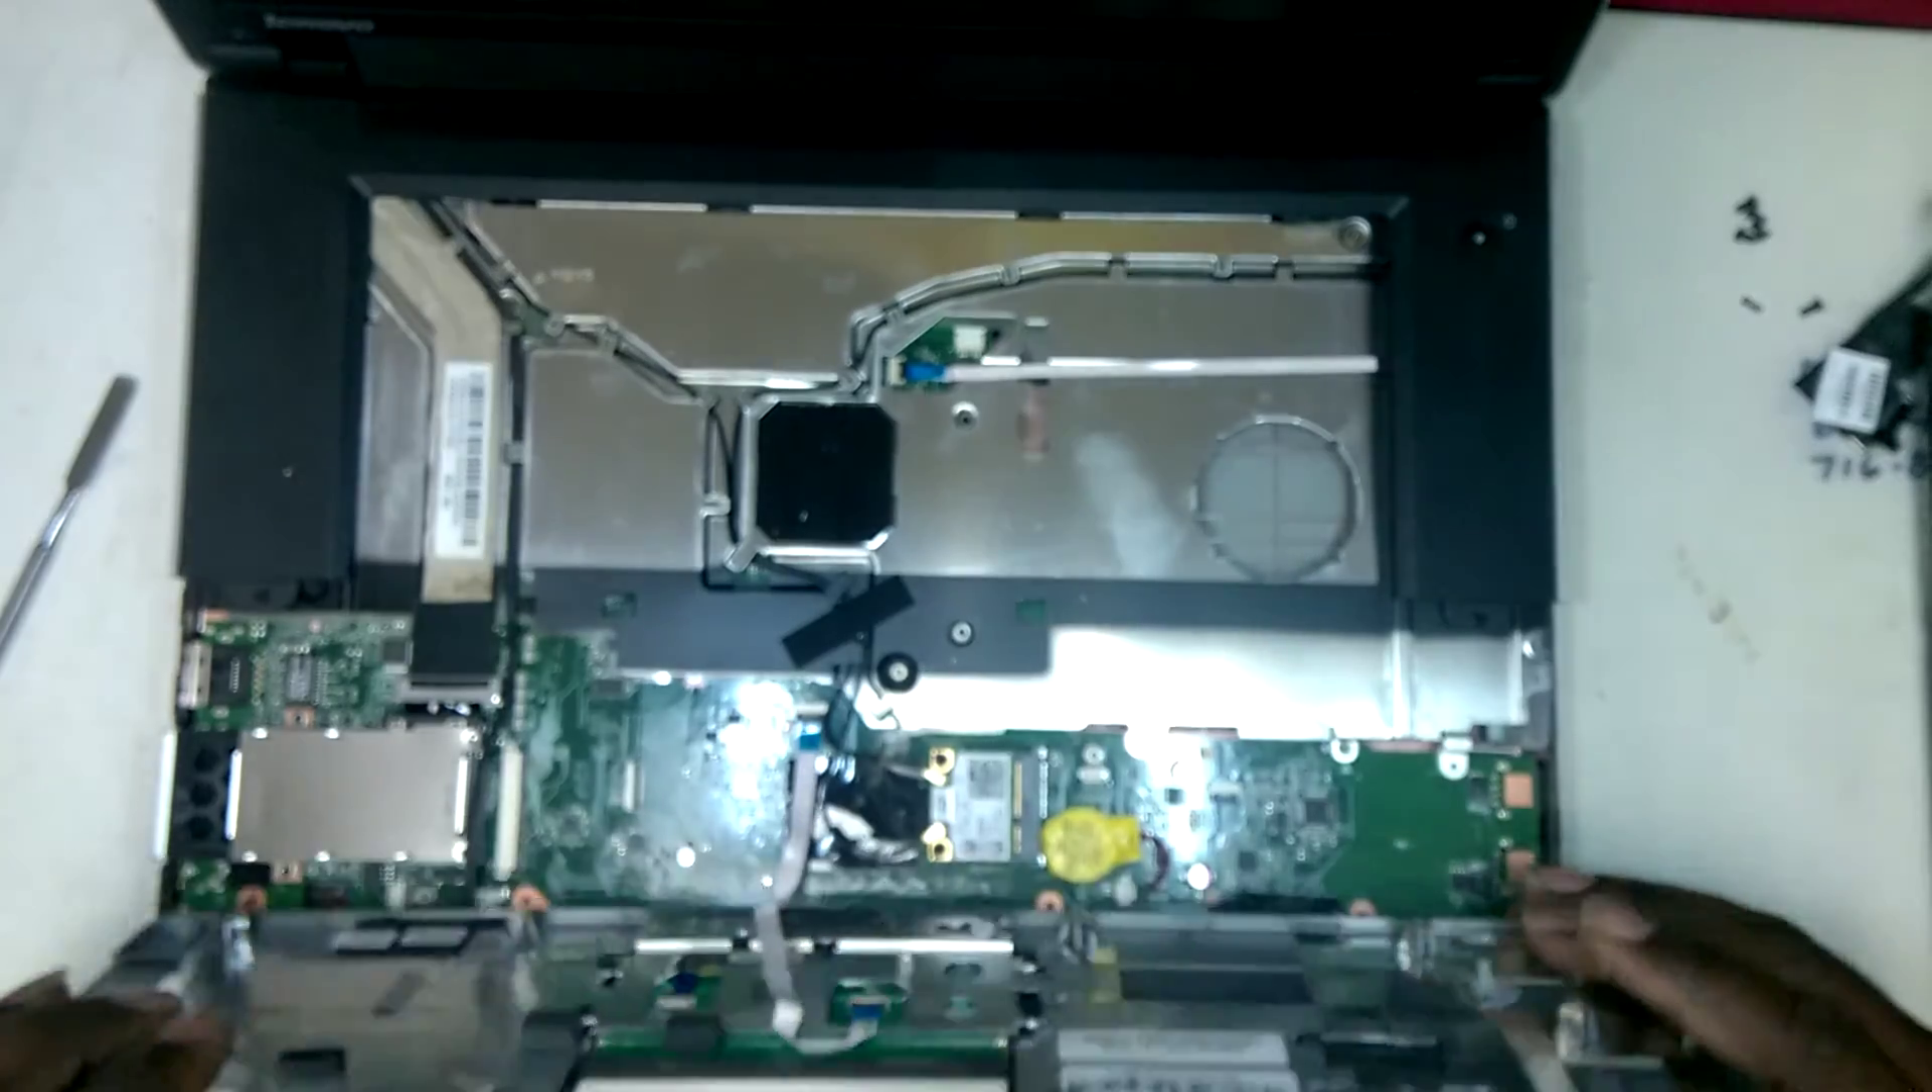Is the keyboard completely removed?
Yes.